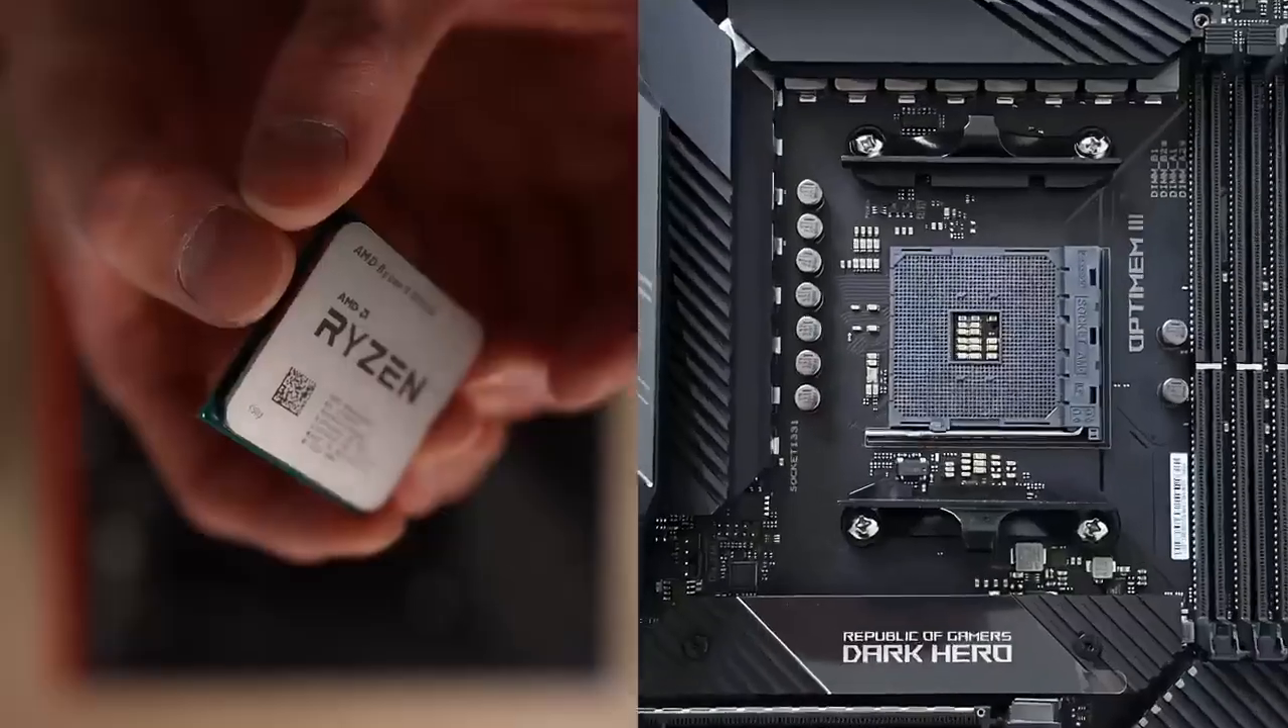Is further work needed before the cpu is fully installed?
Yes.